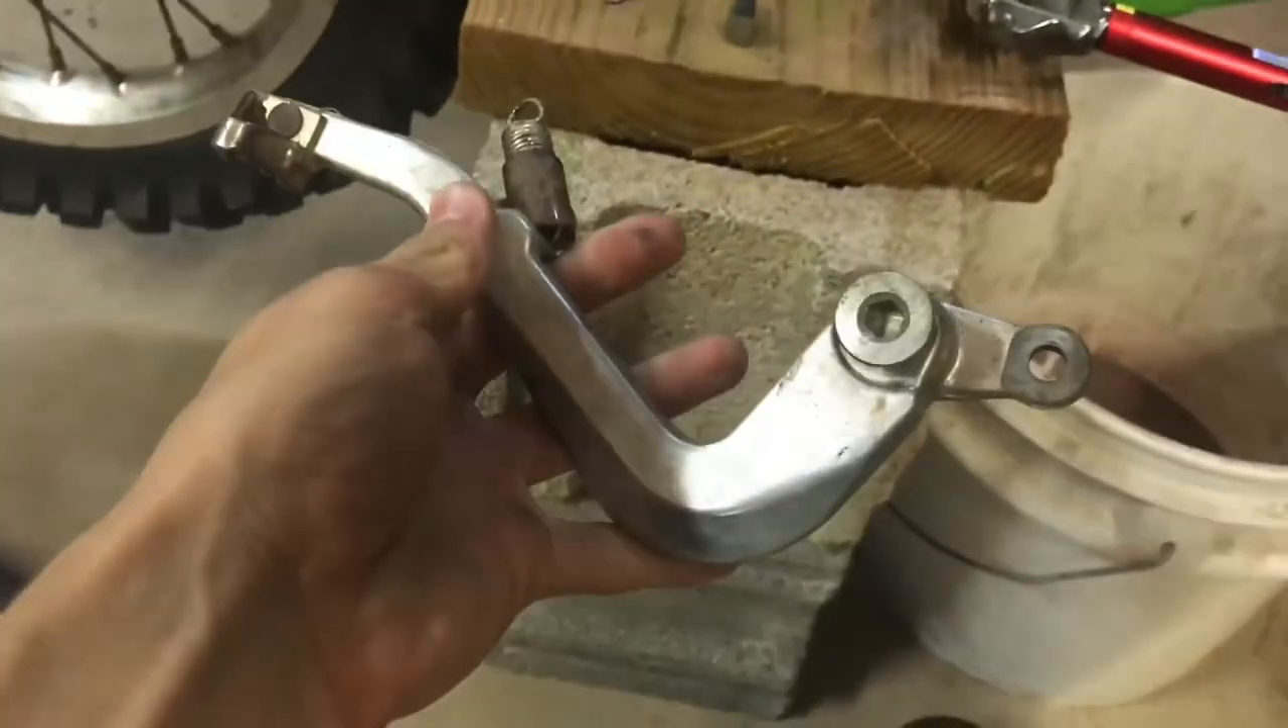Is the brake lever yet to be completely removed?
No.